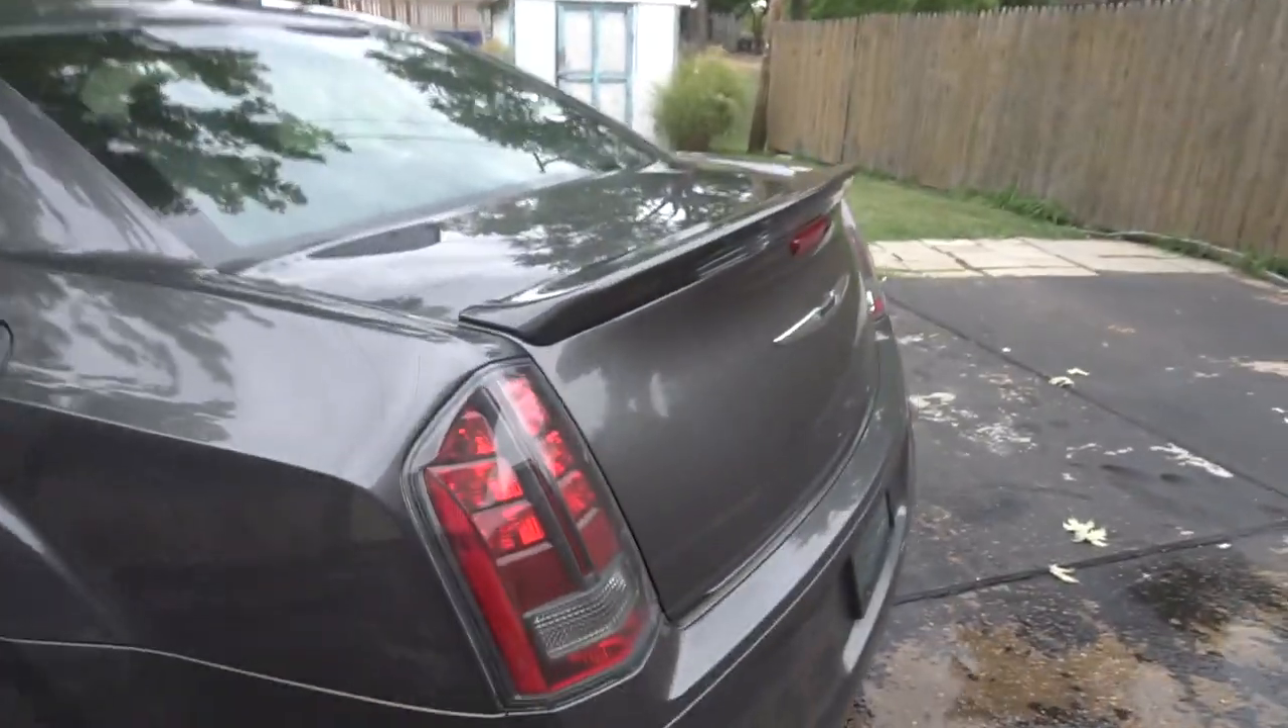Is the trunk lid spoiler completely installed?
Yes.